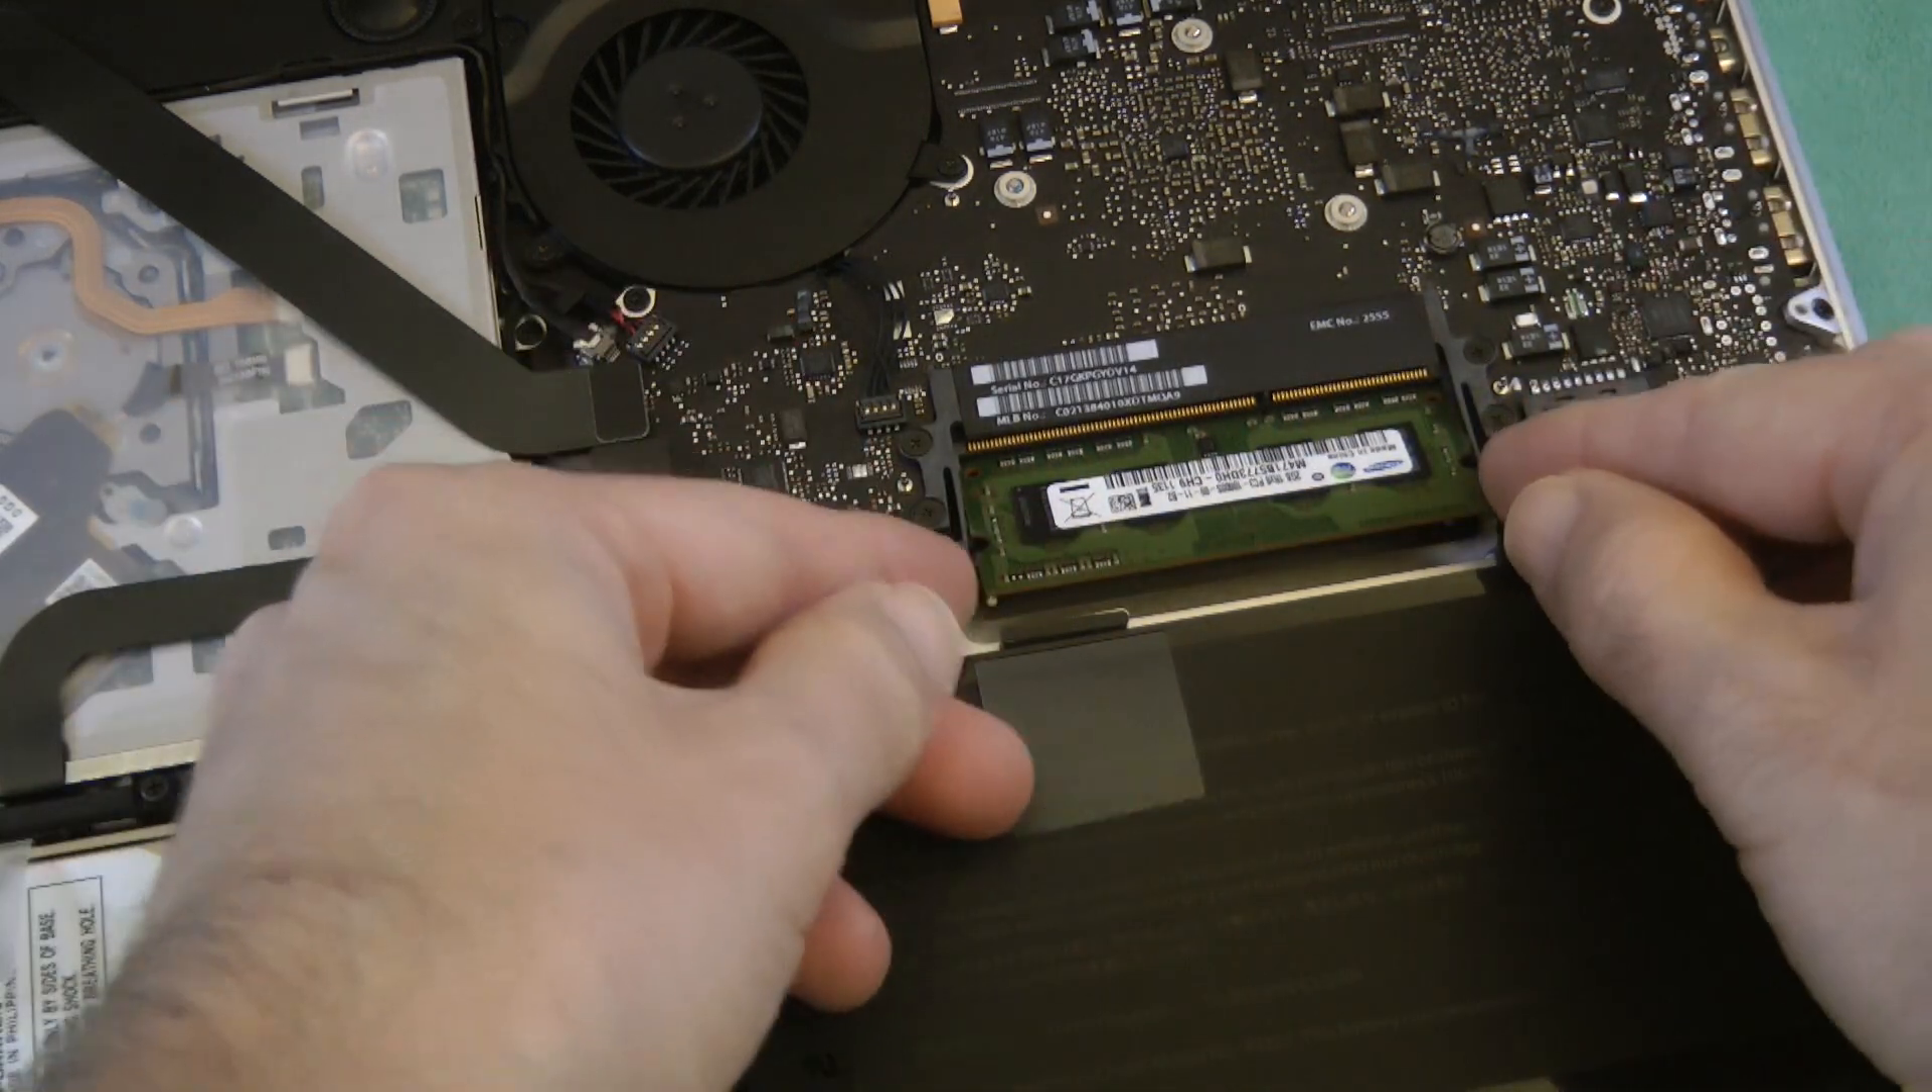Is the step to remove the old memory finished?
No.